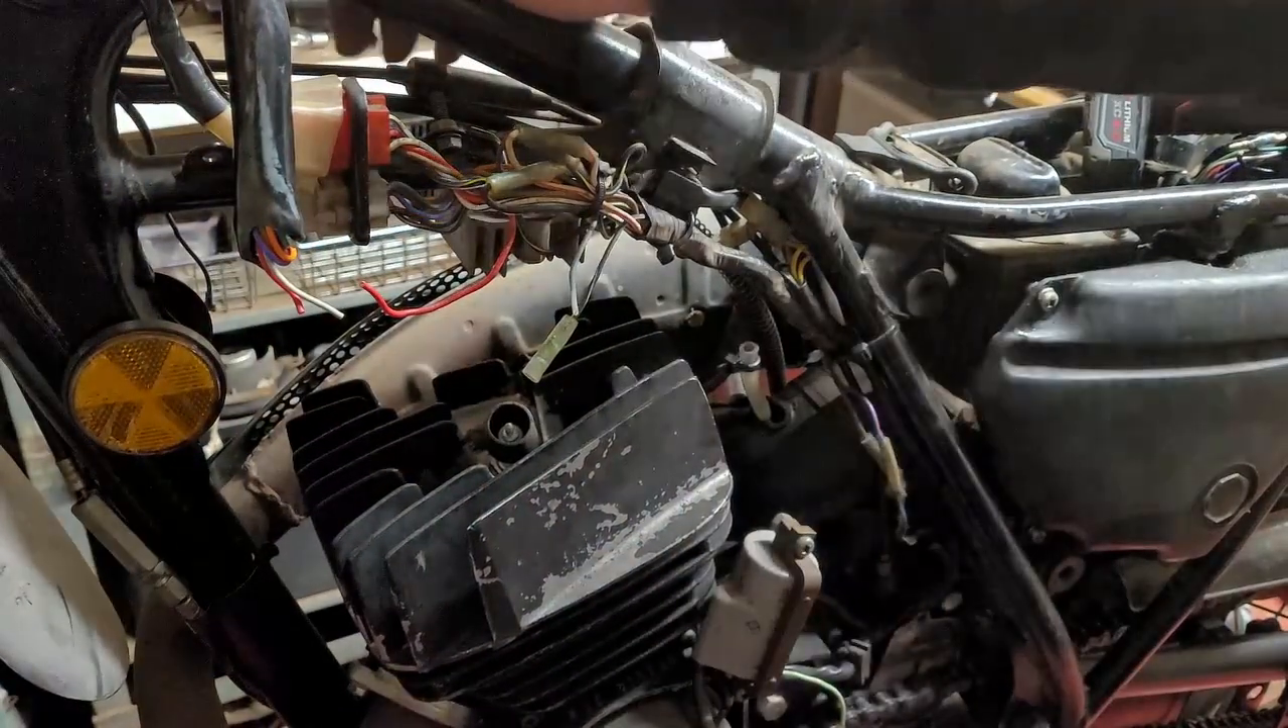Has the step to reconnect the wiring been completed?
No.